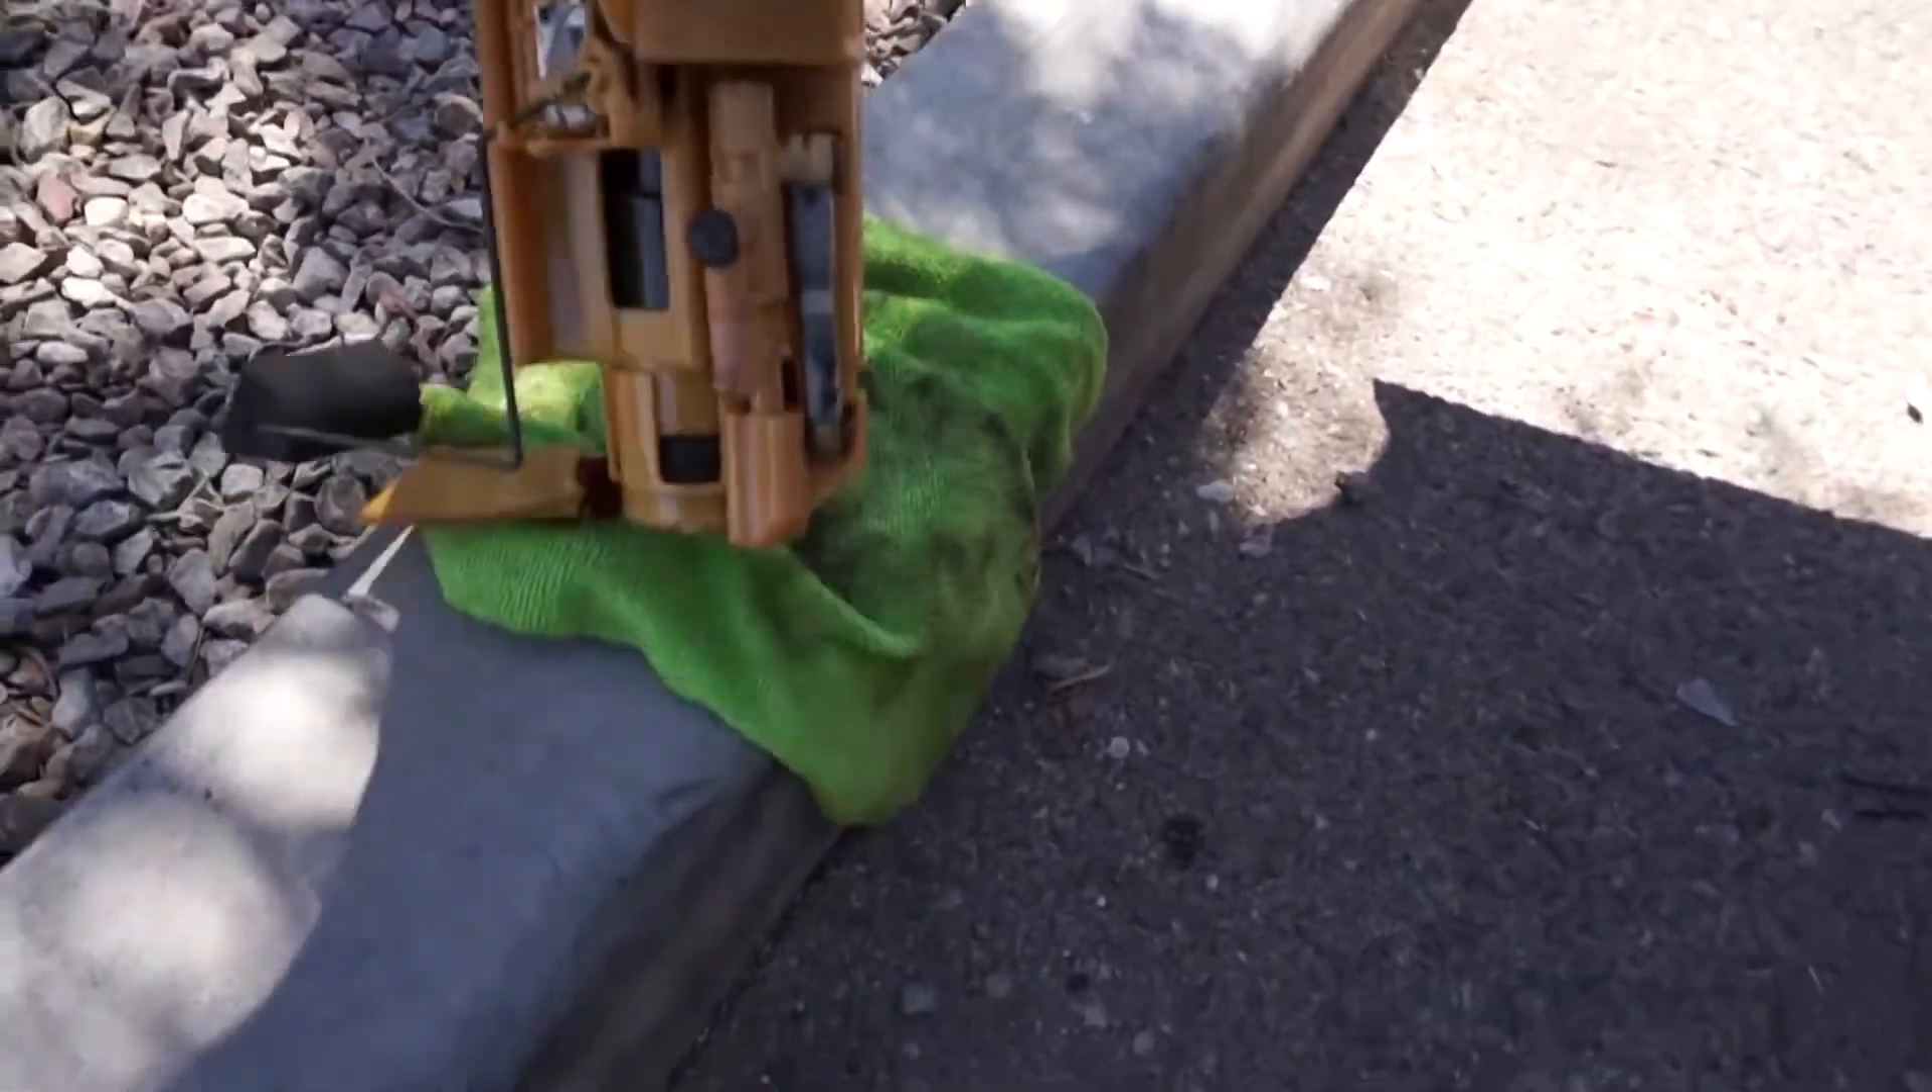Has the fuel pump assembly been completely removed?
Yes.